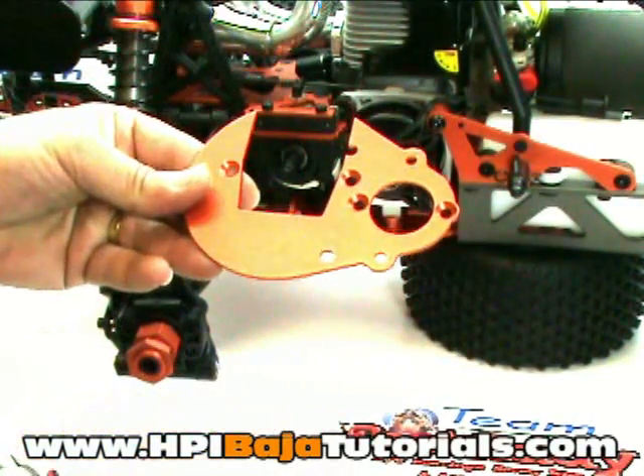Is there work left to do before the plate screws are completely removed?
No.